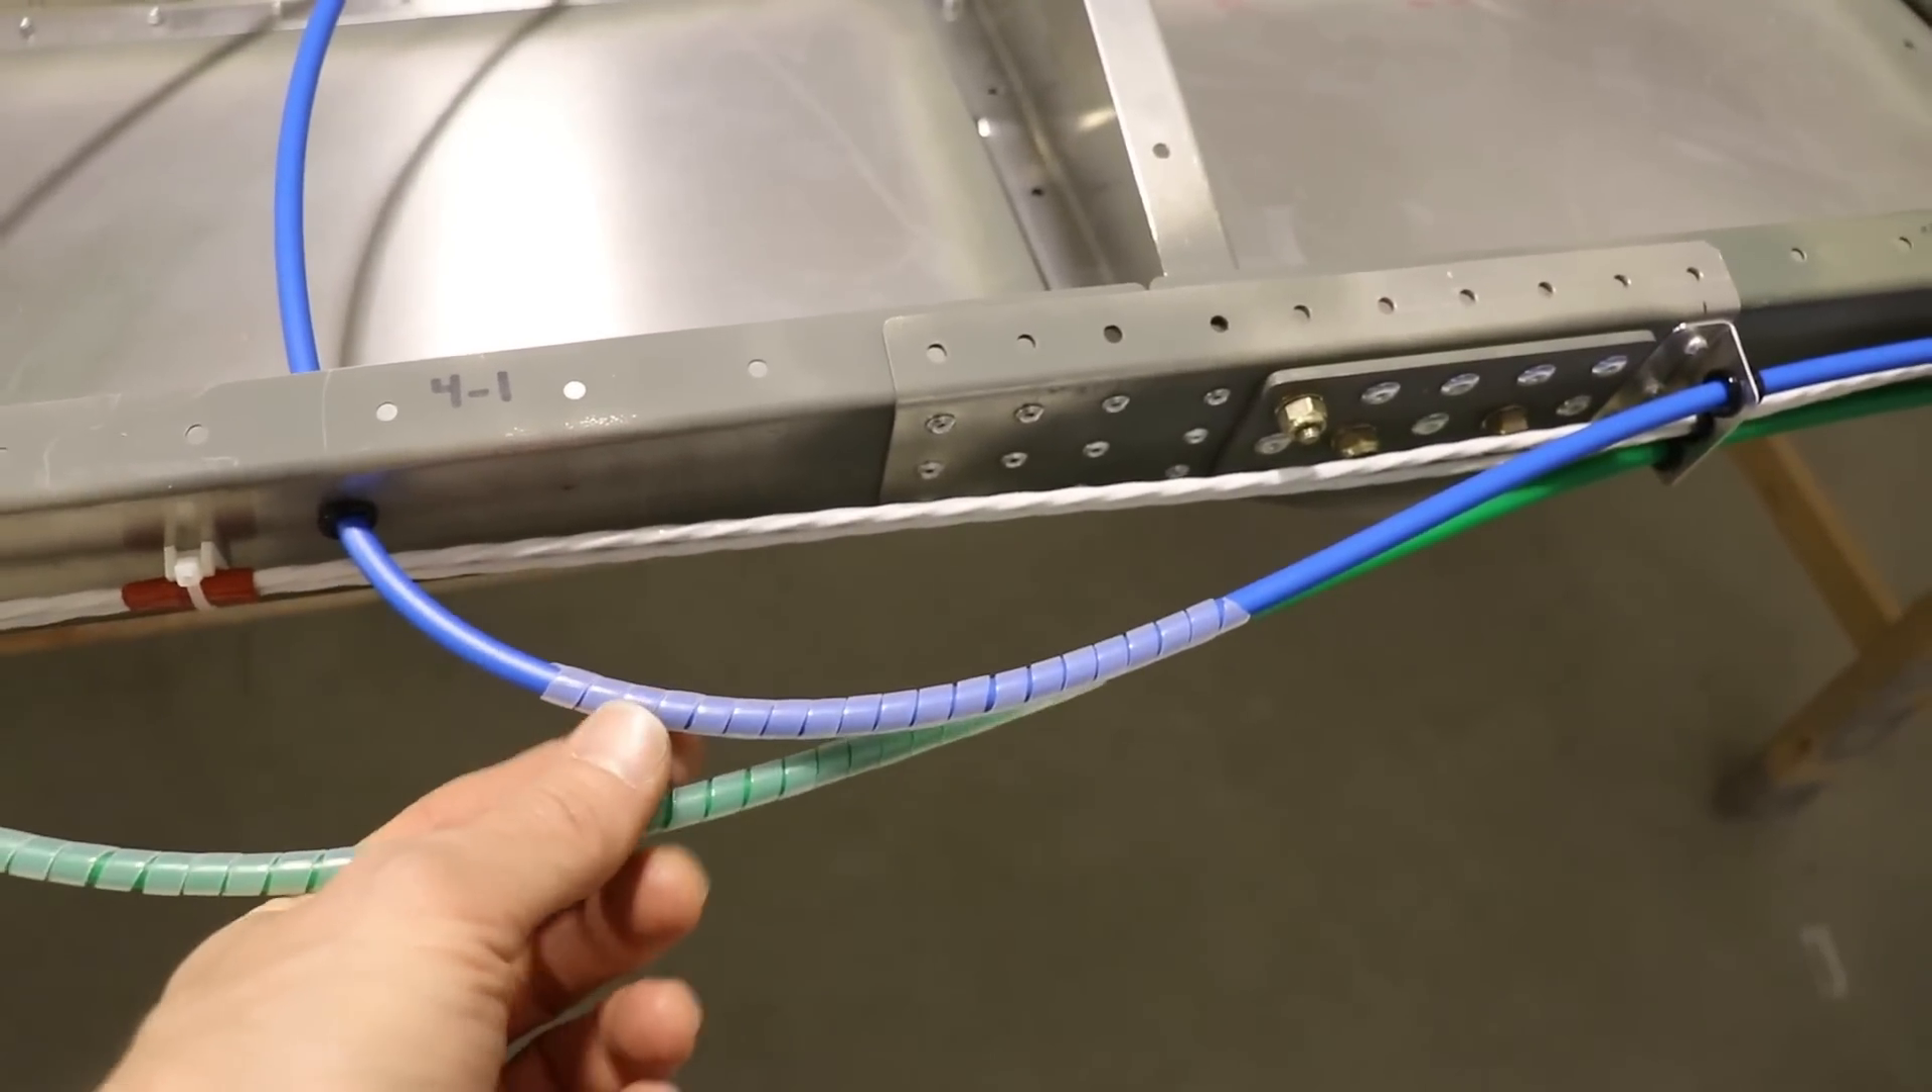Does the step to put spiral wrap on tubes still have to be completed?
No.